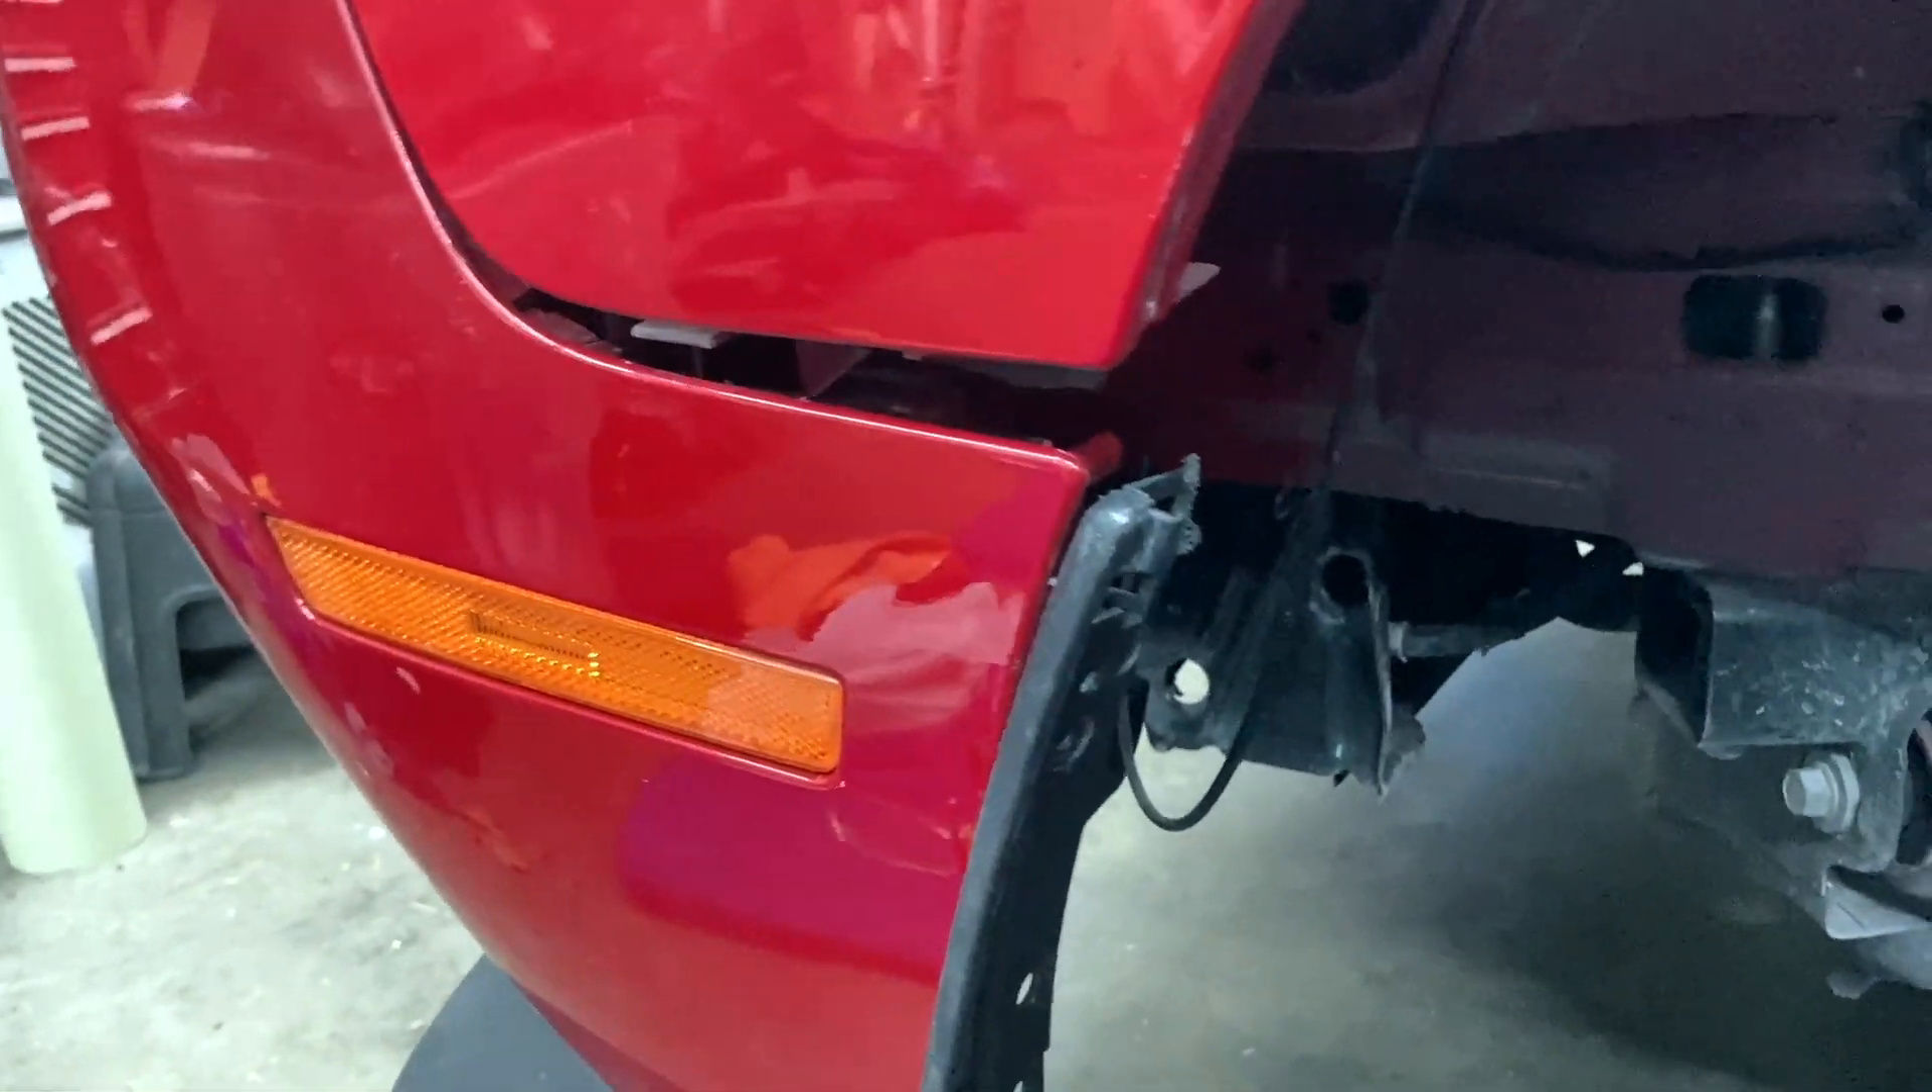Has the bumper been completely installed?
No.